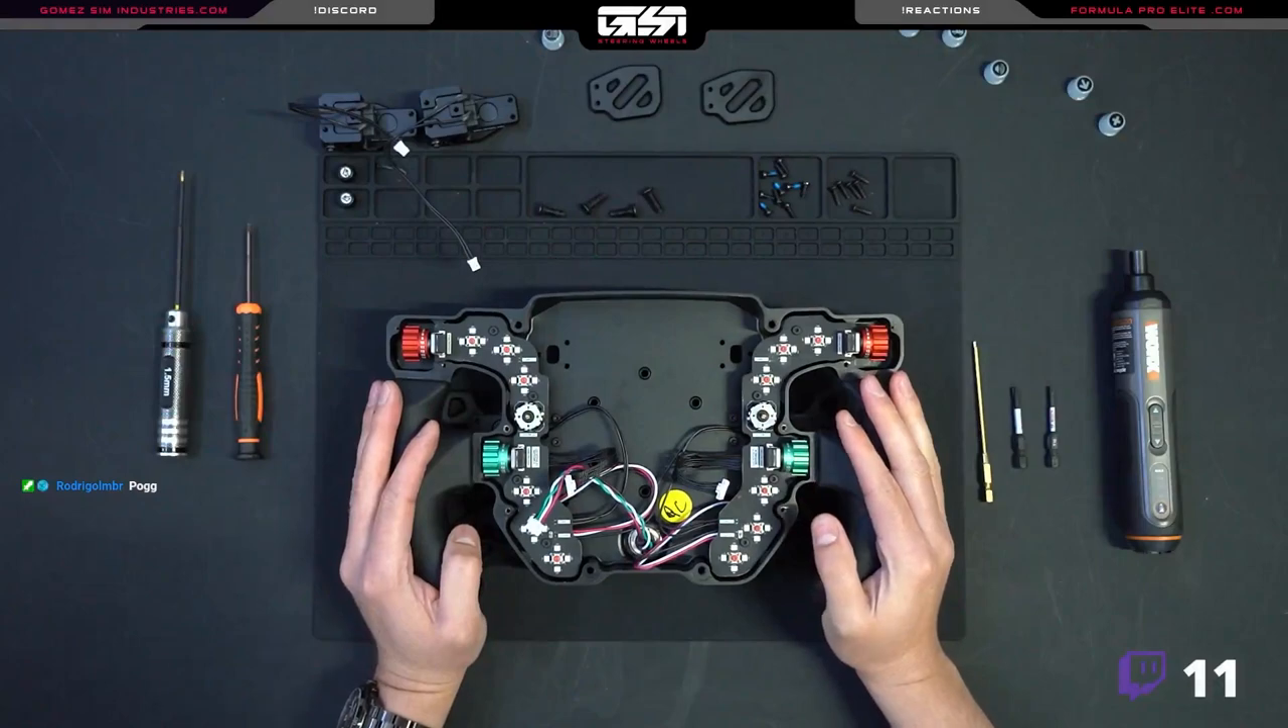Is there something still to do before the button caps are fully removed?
No.